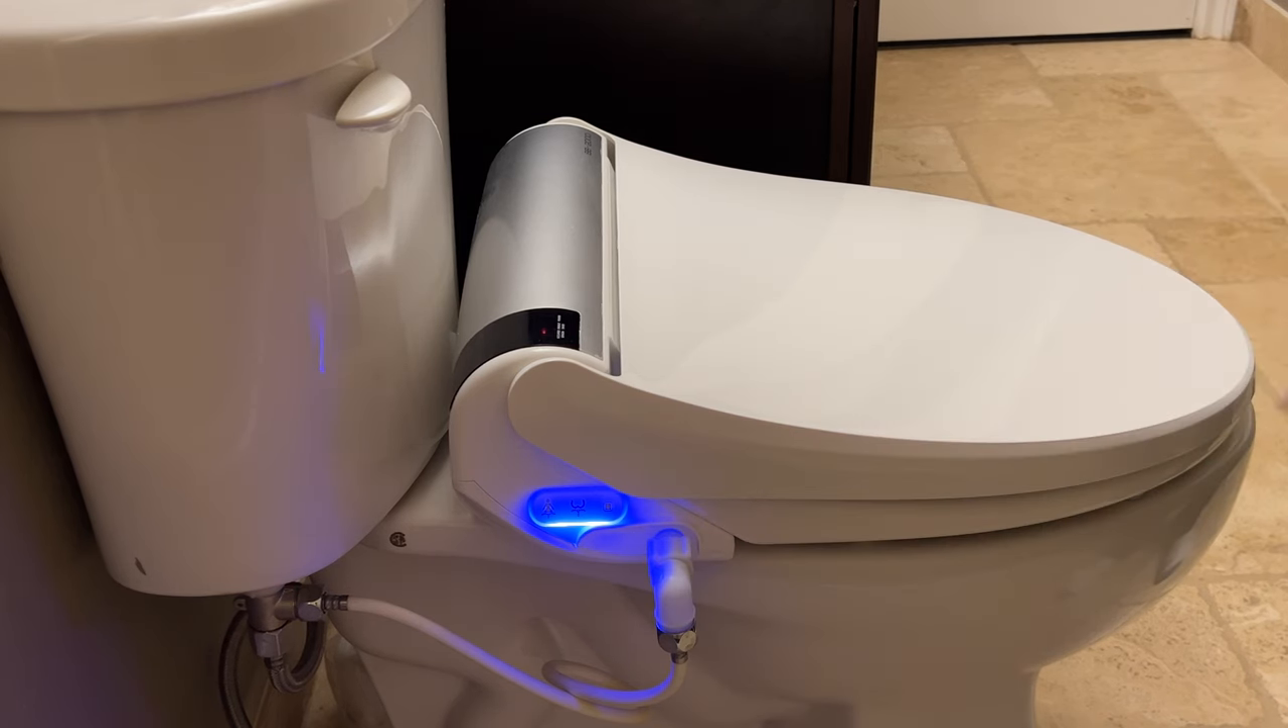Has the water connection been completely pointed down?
Yes.